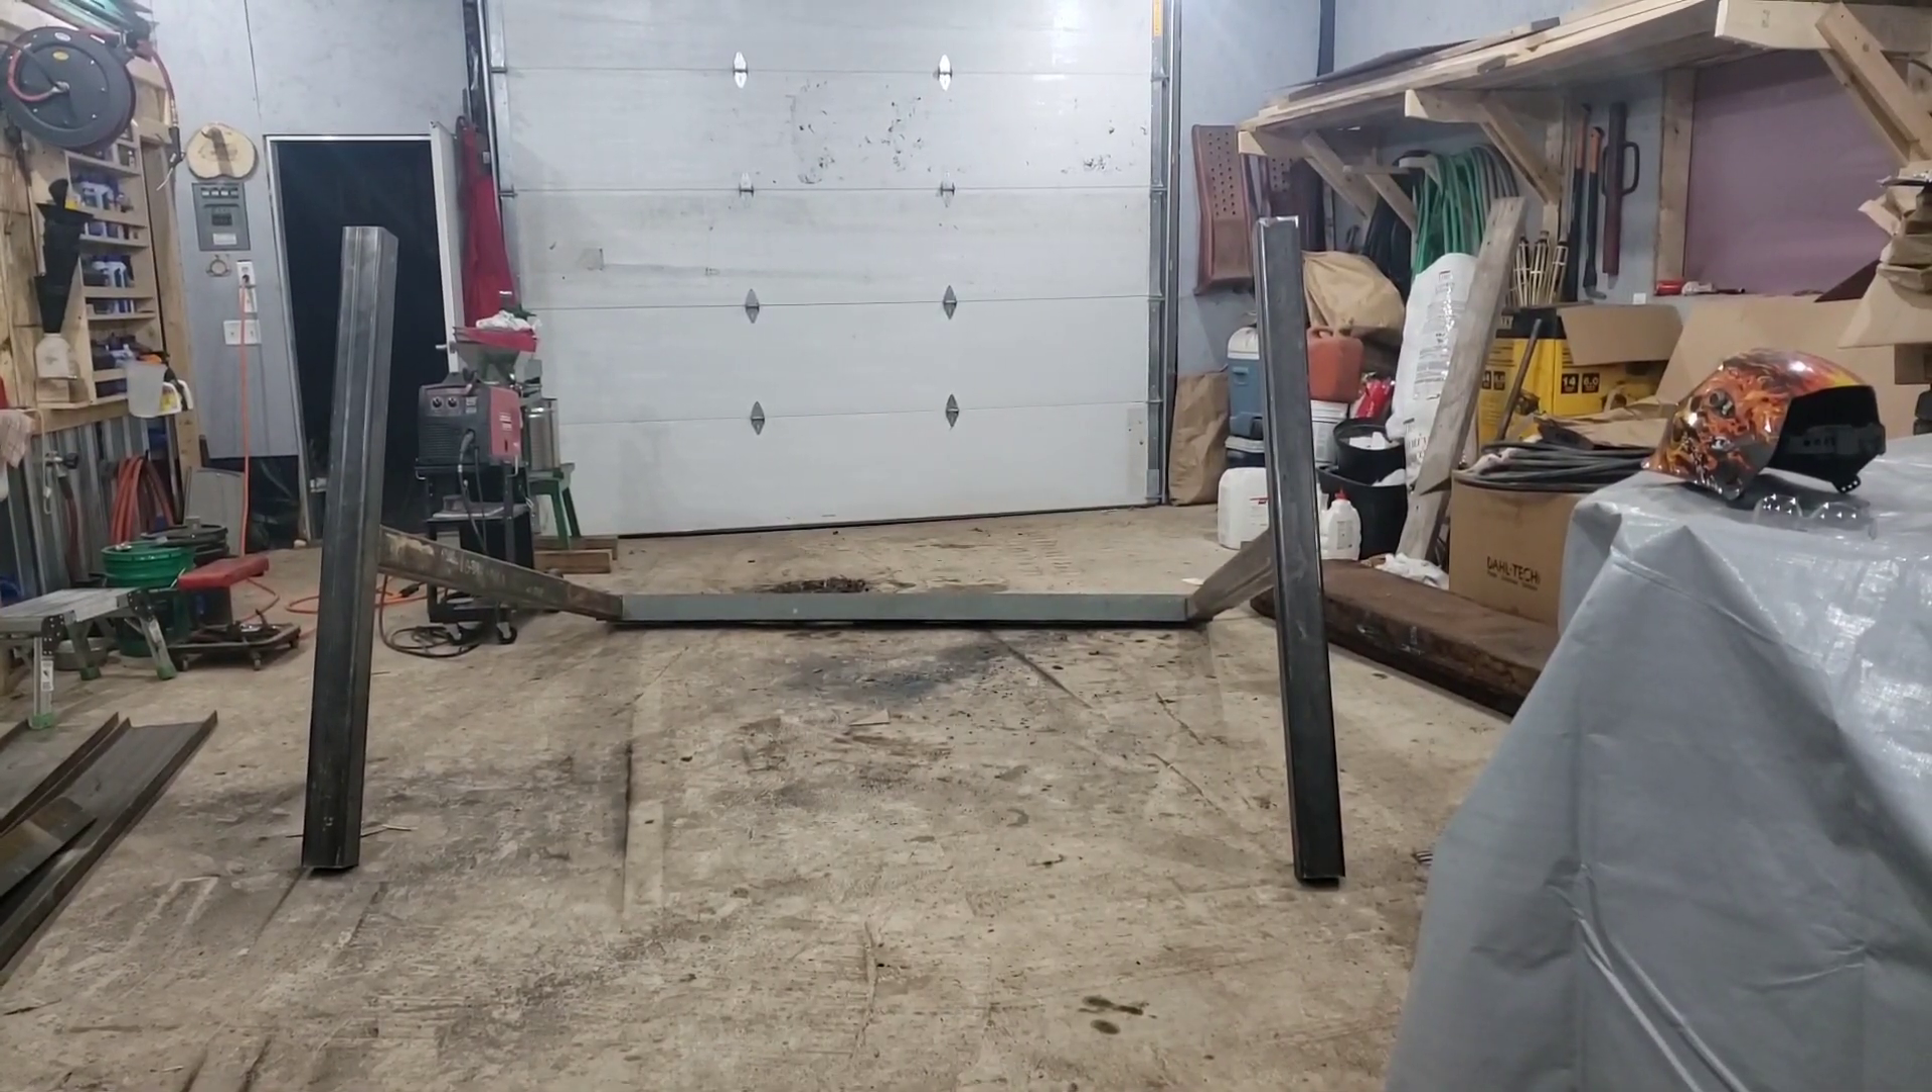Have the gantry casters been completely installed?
No.